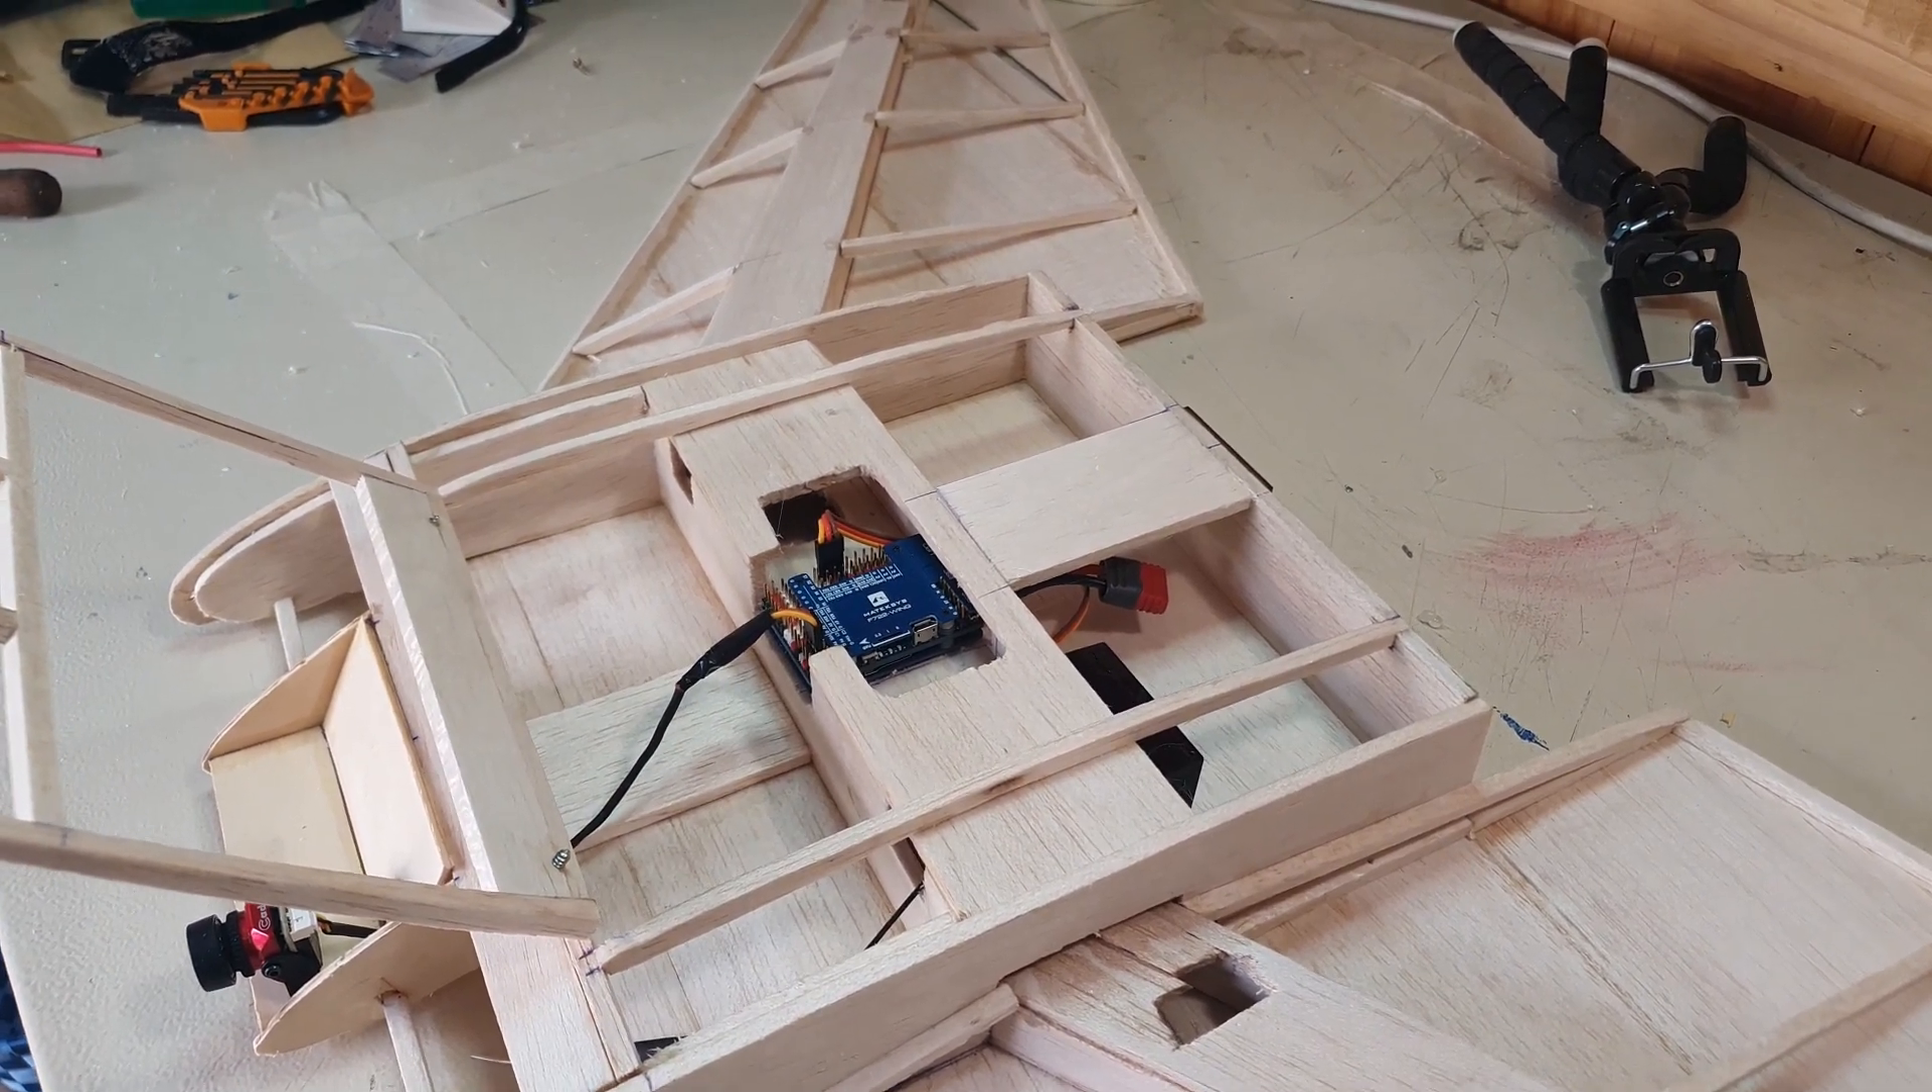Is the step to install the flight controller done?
Yes.